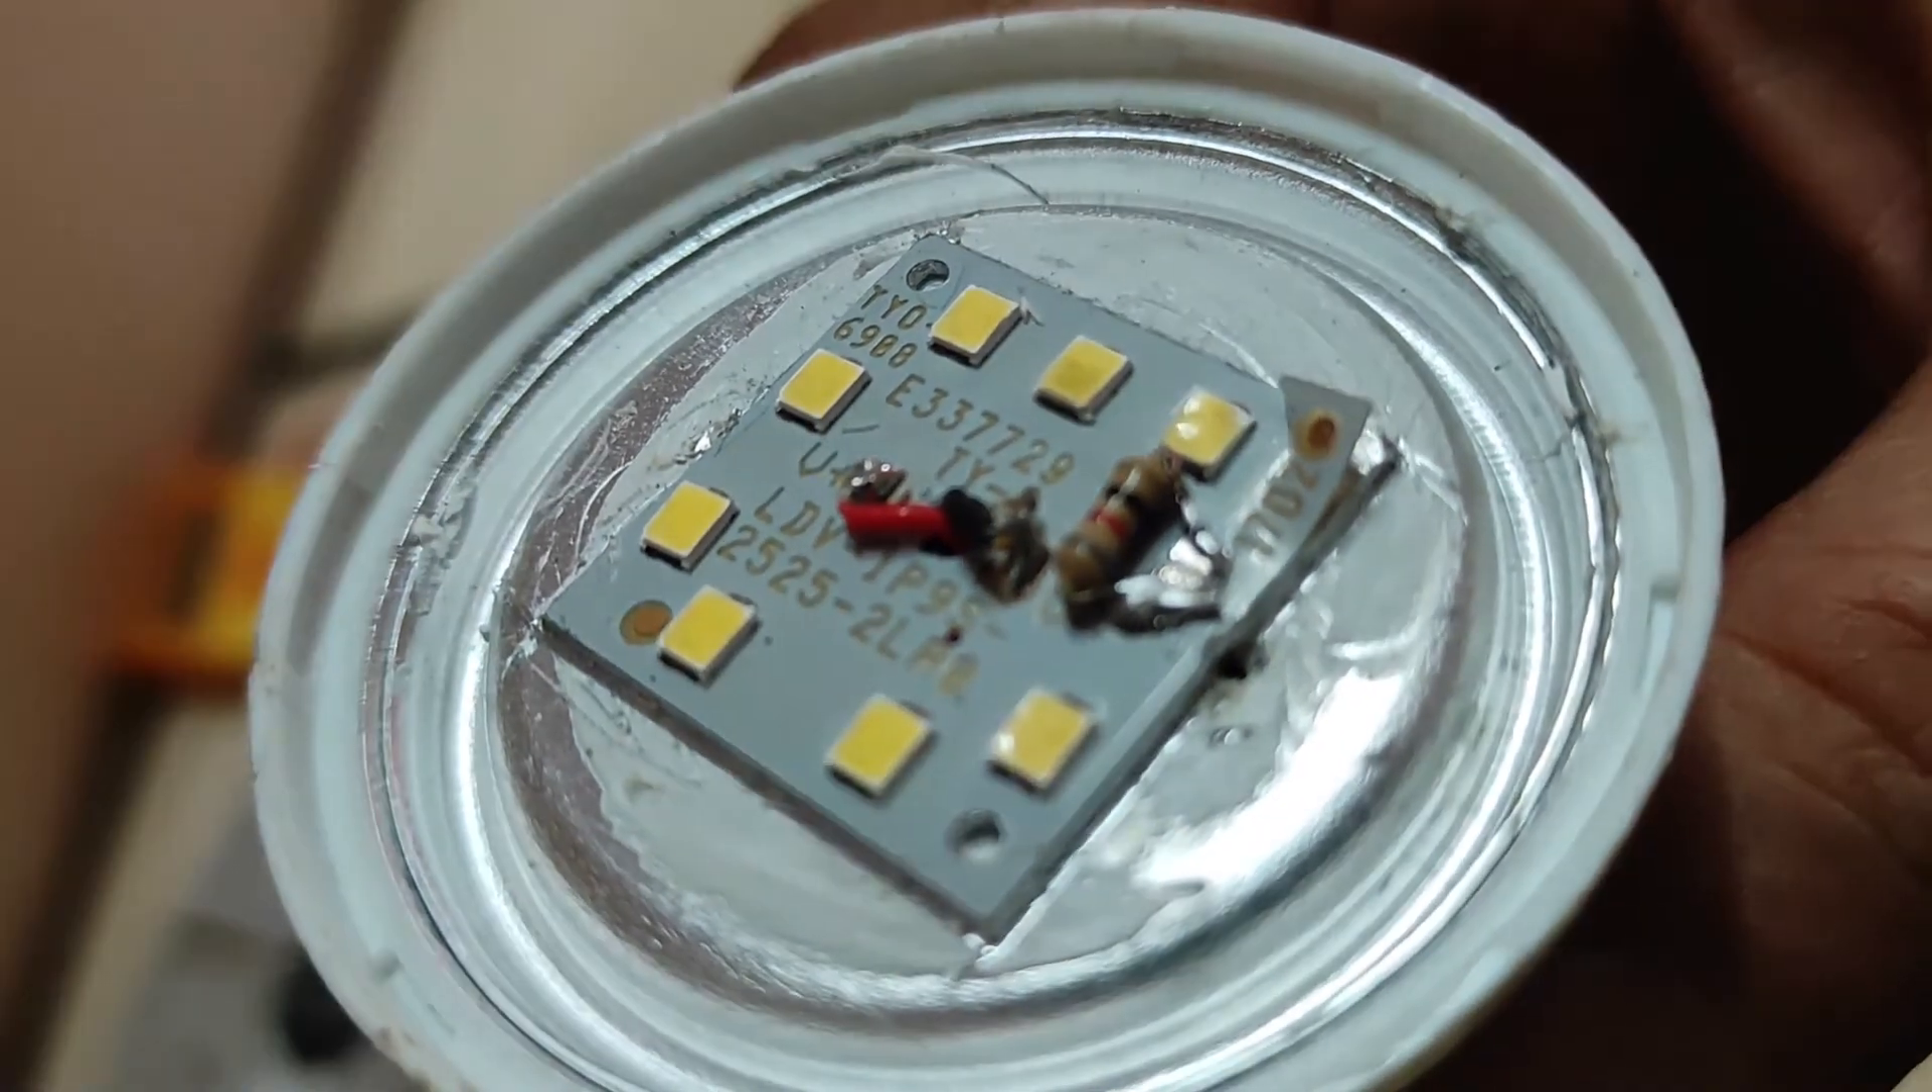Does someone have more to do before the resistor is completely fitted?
No.